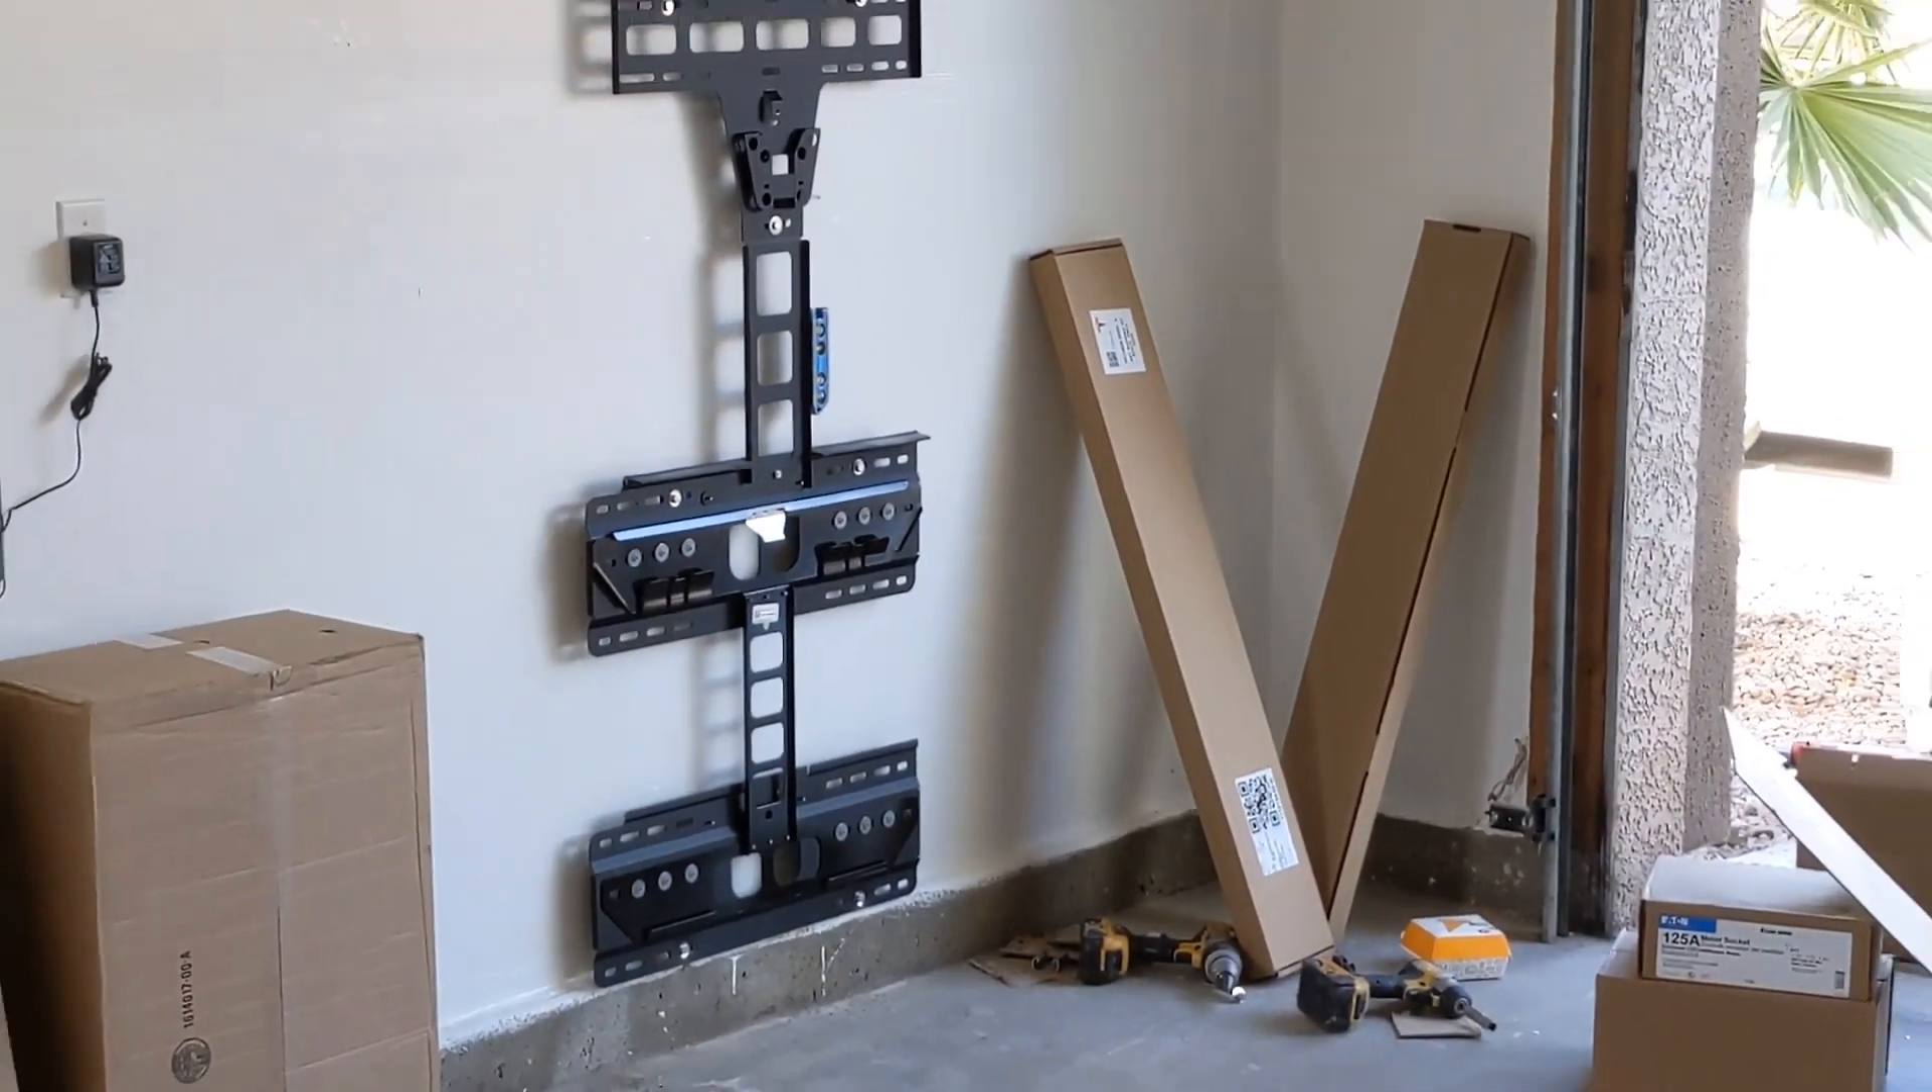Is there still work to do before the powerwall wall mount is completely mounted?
No.